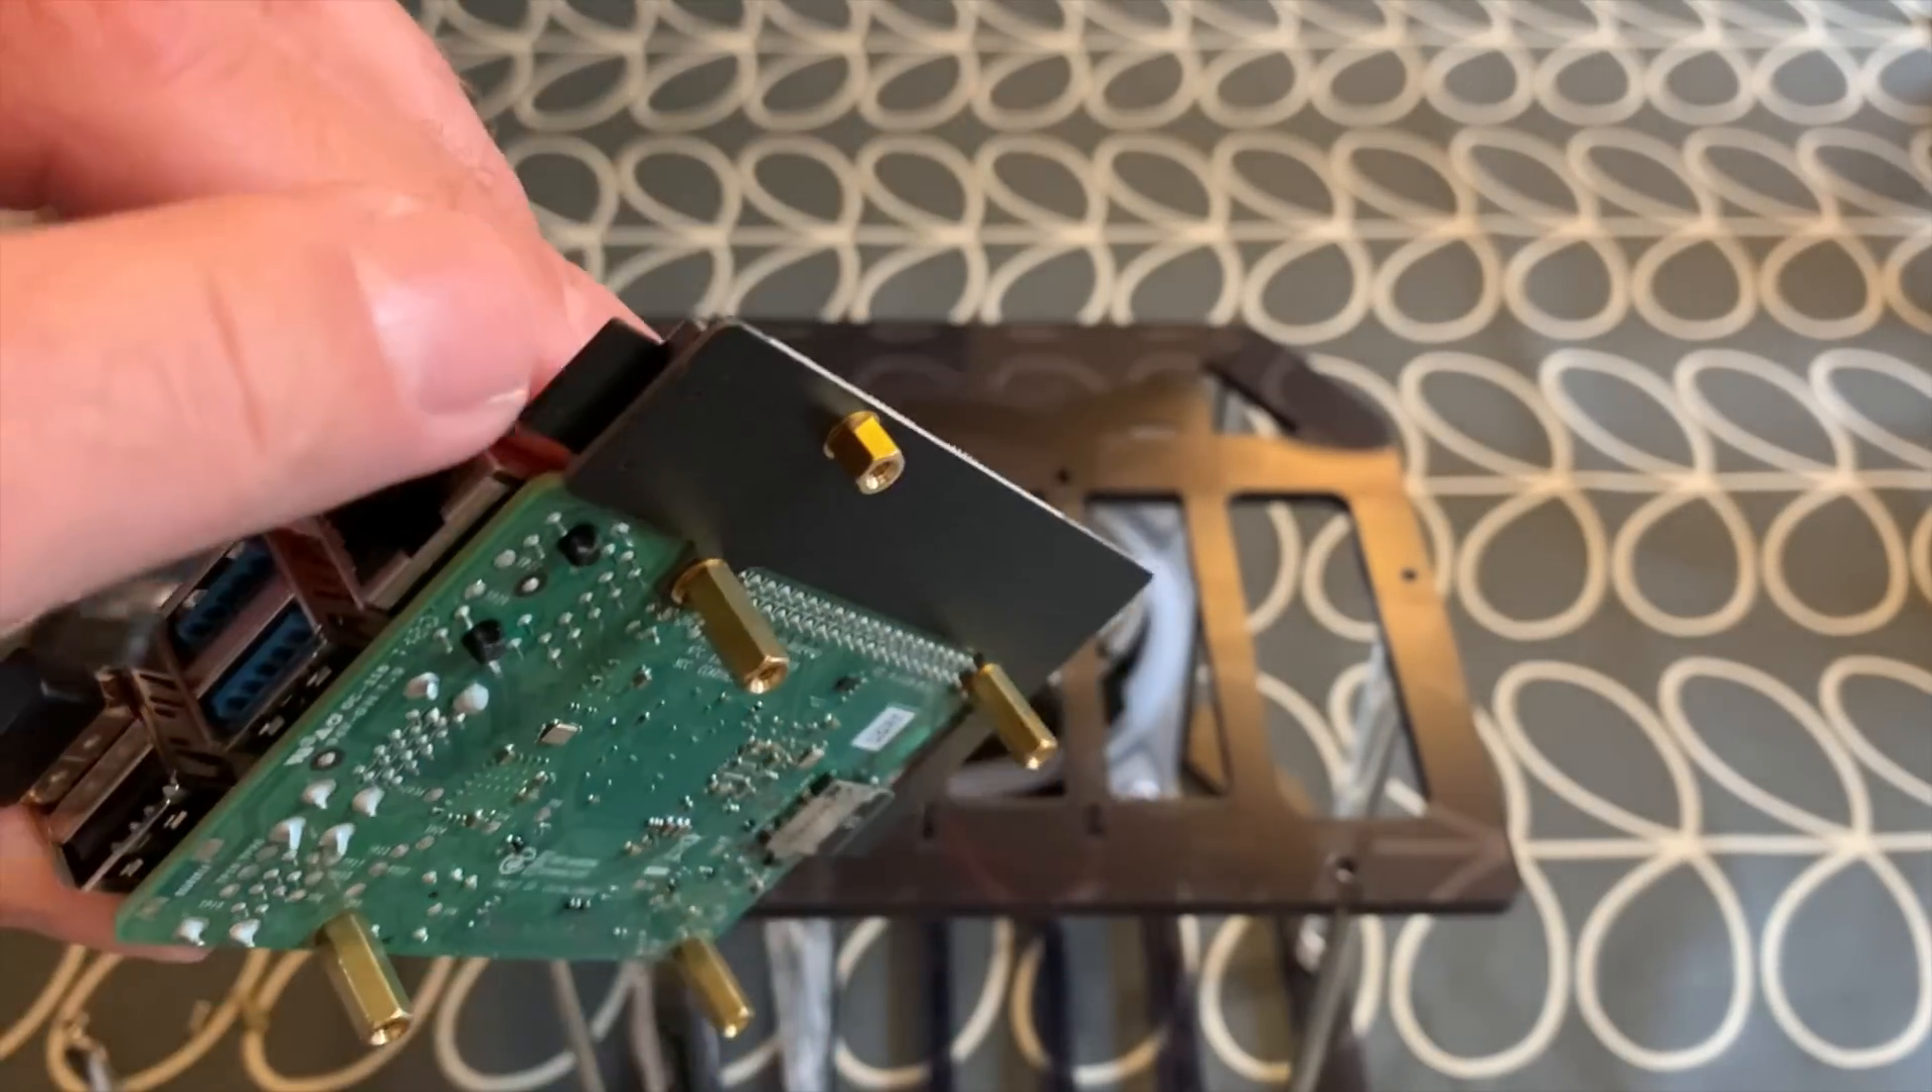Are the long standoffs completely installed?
Yes.